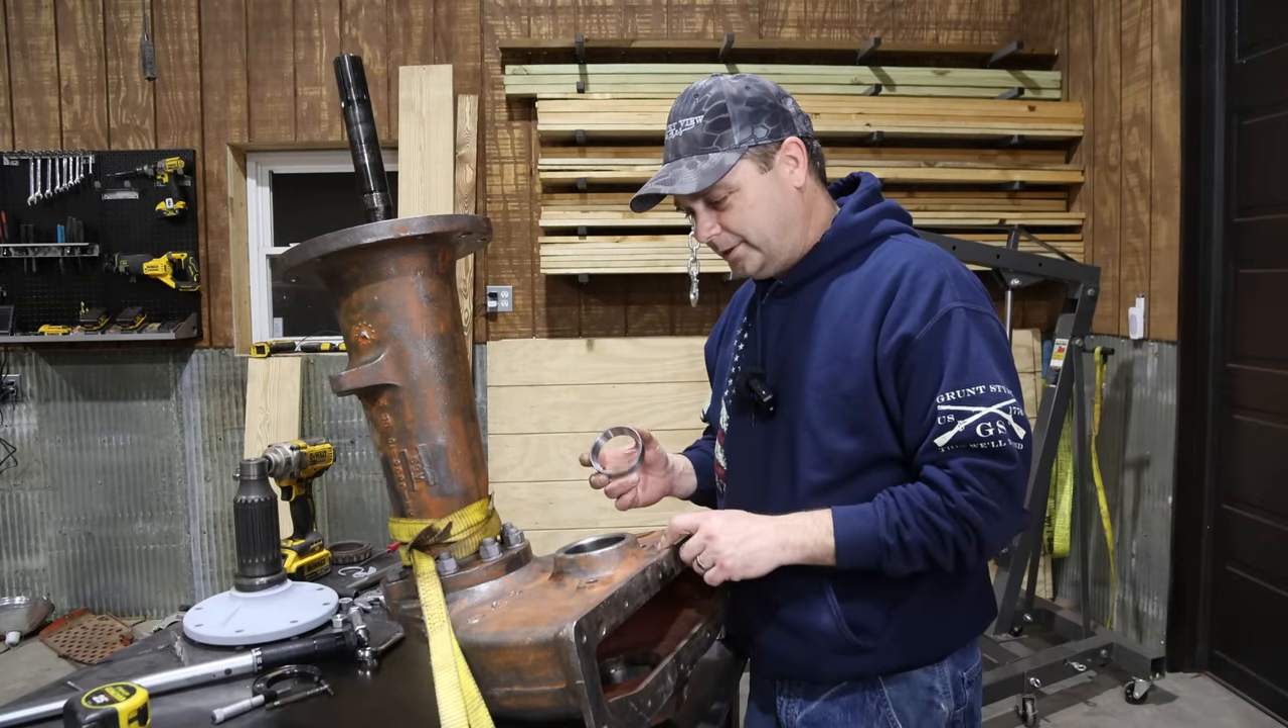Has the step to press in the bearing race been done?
No.